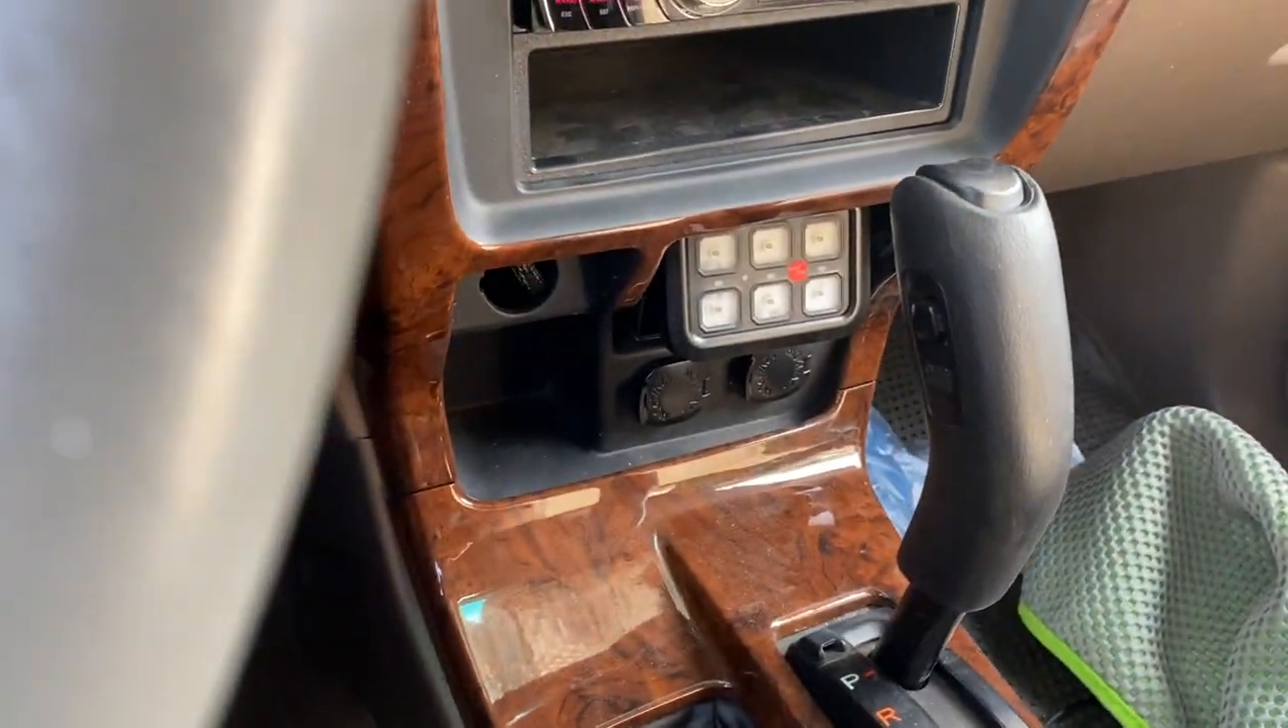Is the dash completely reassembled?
Yes.